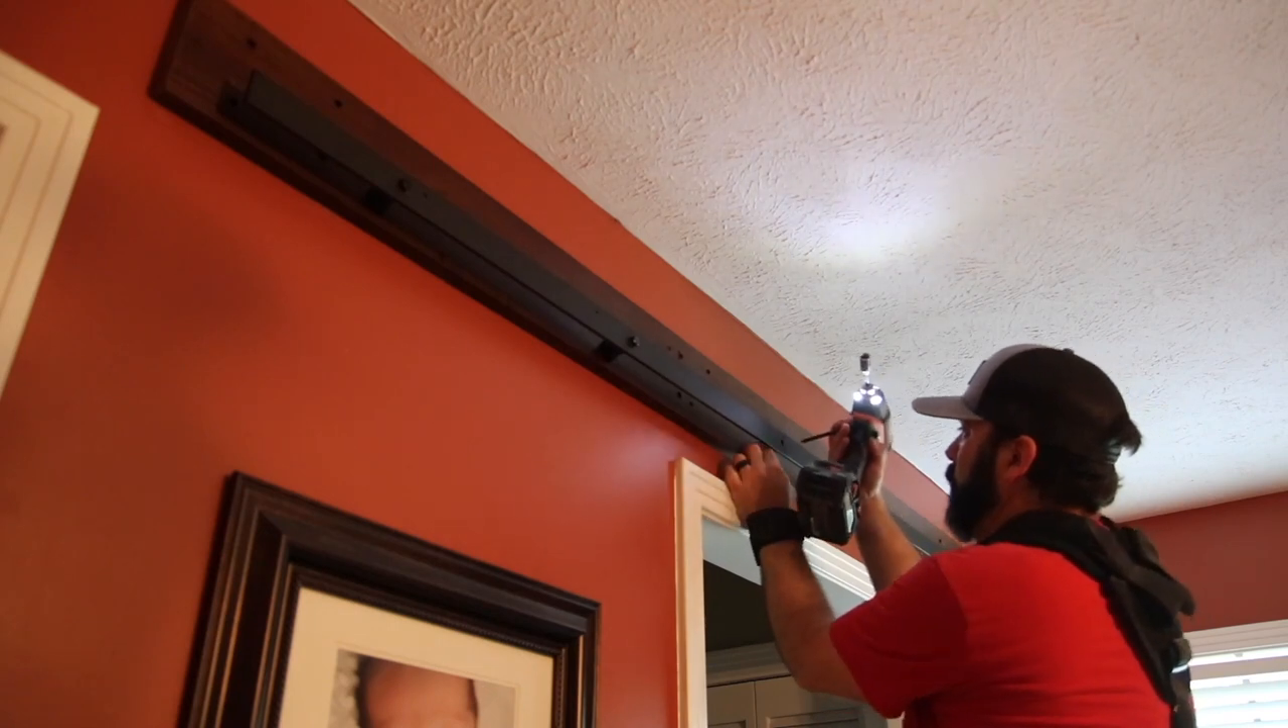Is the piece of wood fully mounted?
Yes.